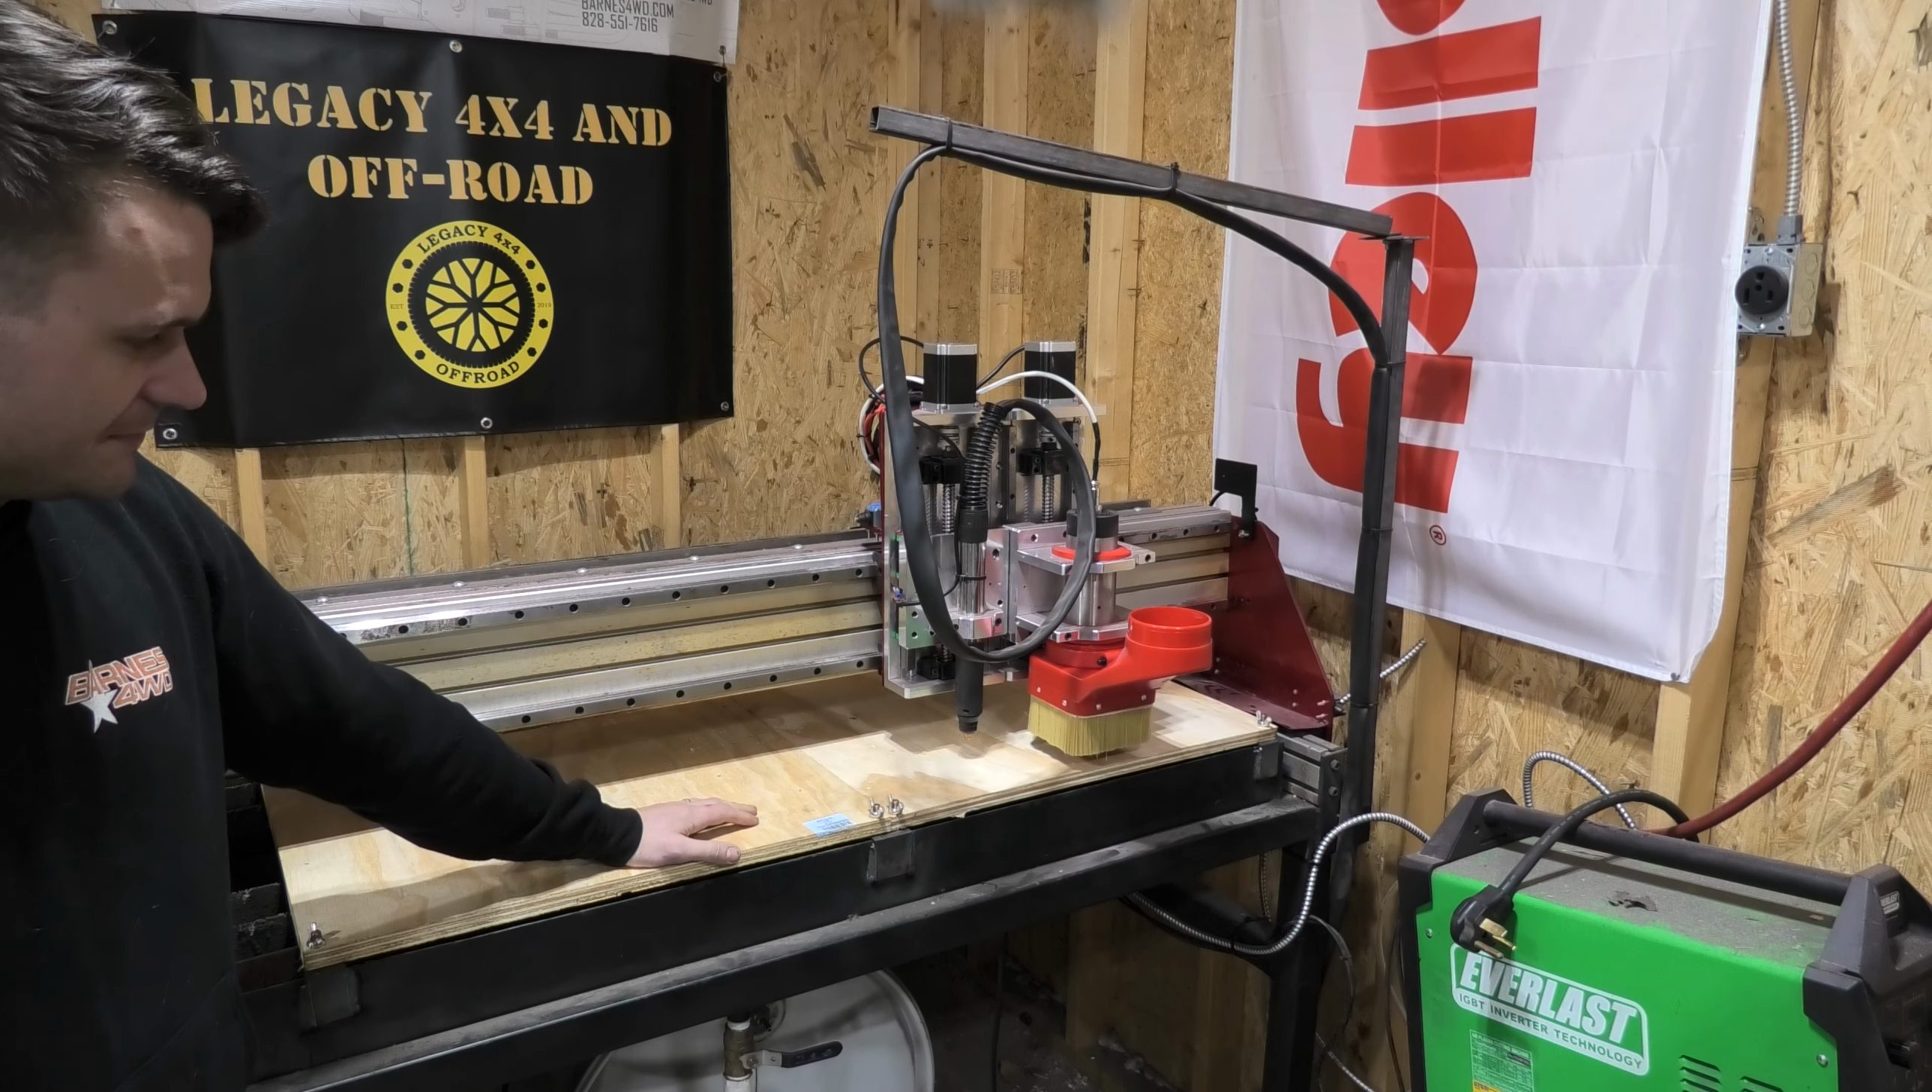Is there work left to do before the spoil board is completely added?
No.